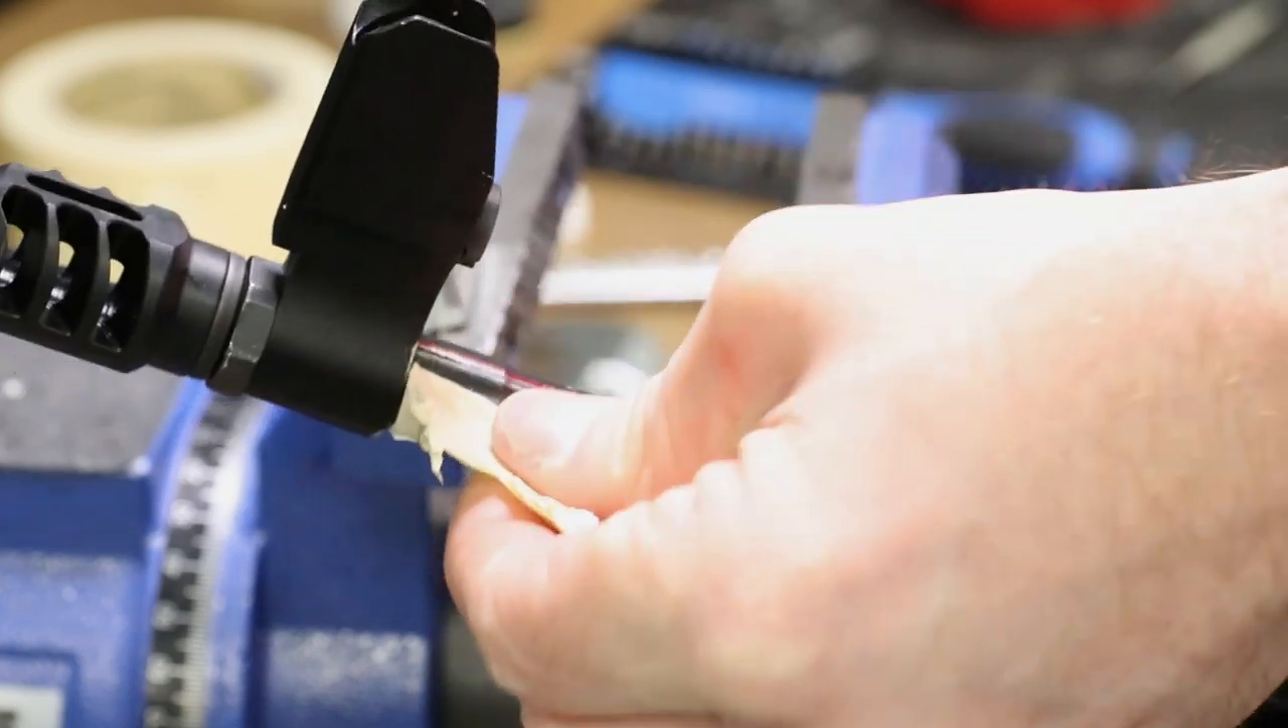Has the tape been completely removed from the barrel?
No.